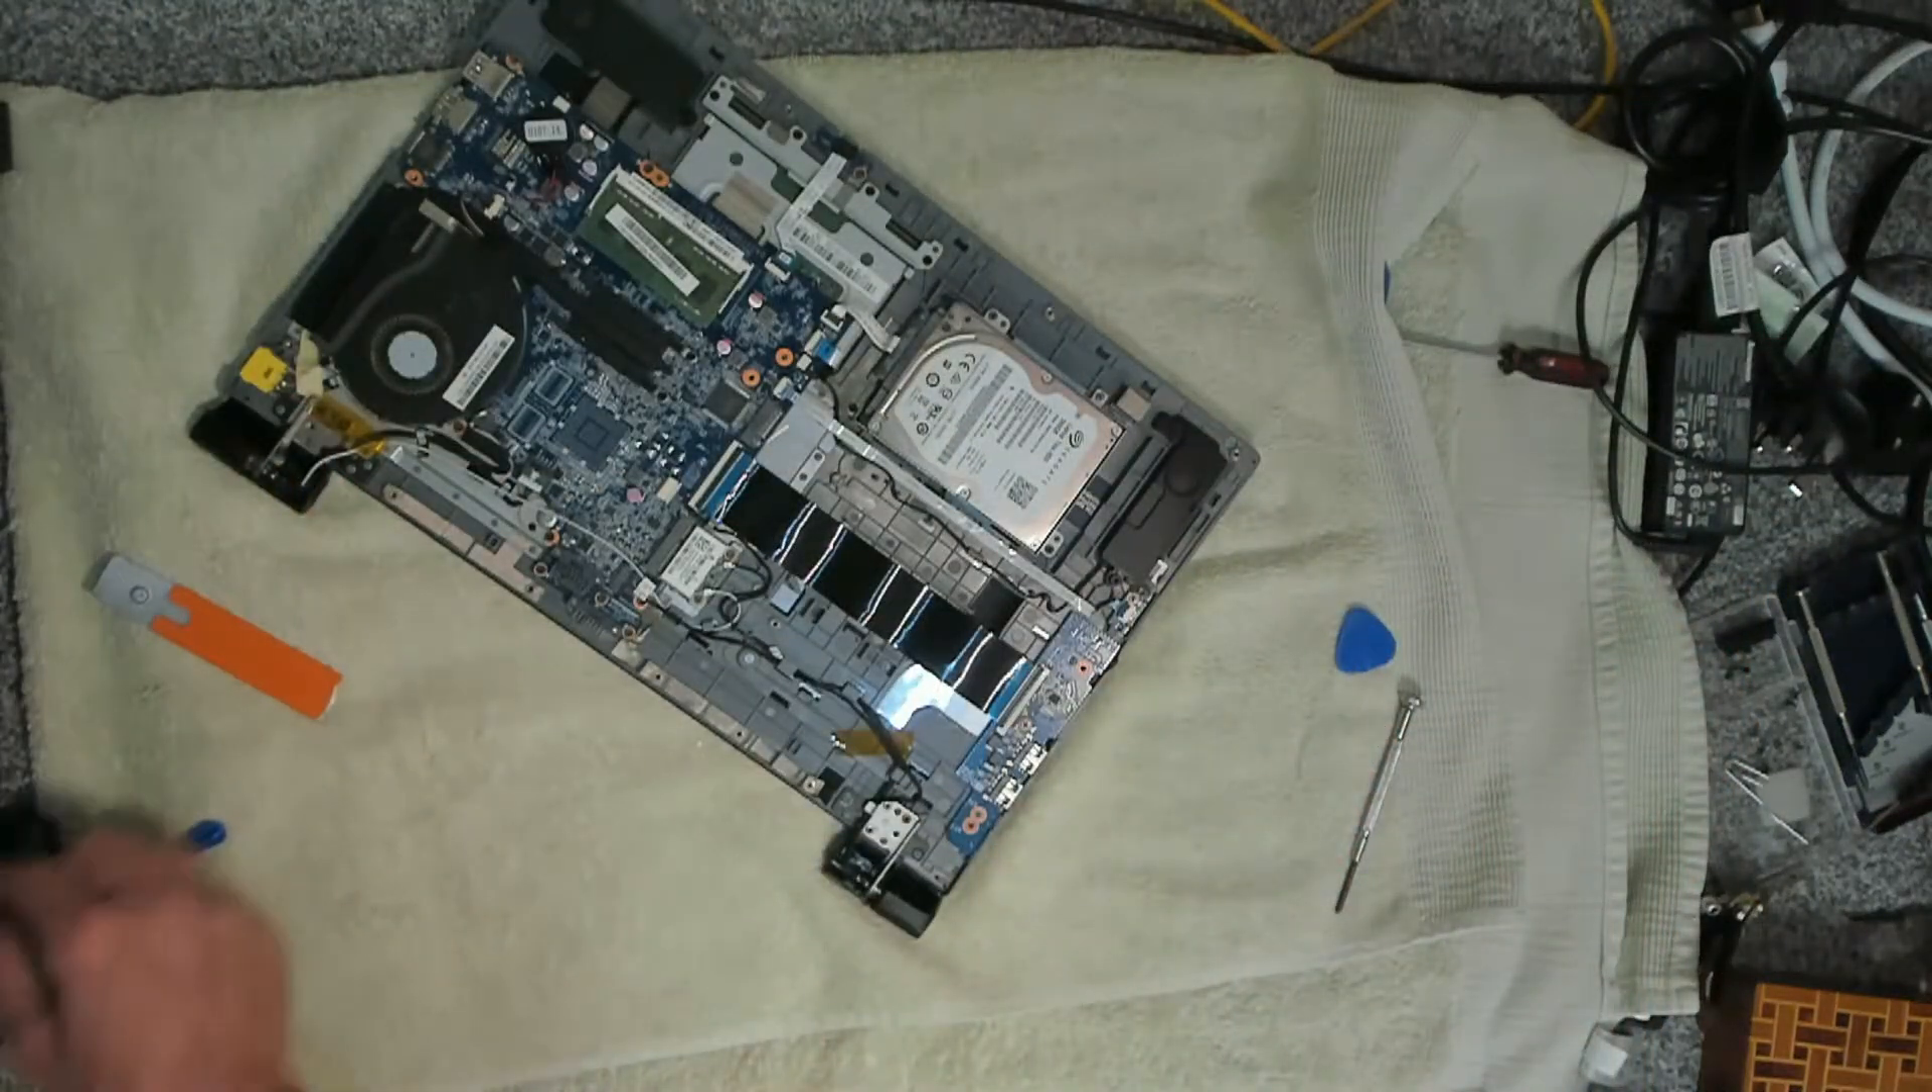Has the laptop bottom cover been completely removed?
Yes.